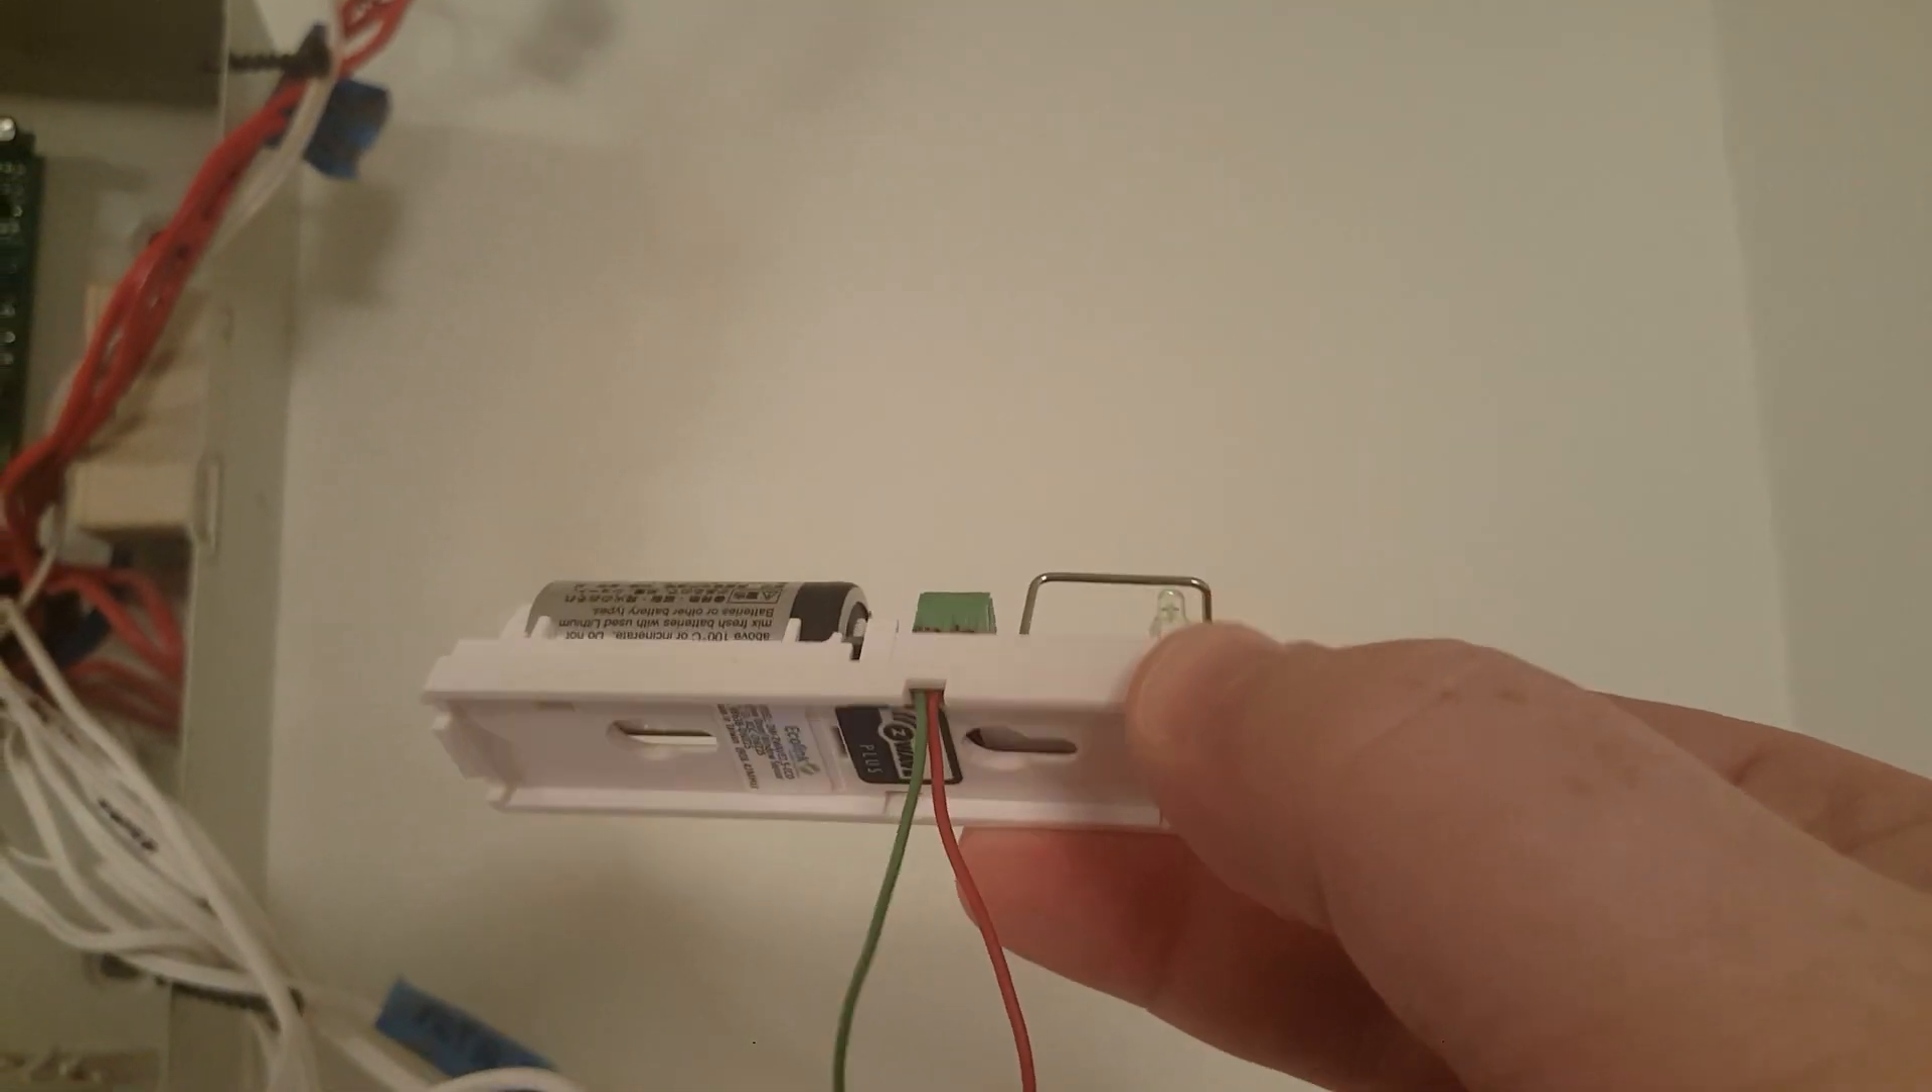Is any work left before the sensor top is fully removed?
No.